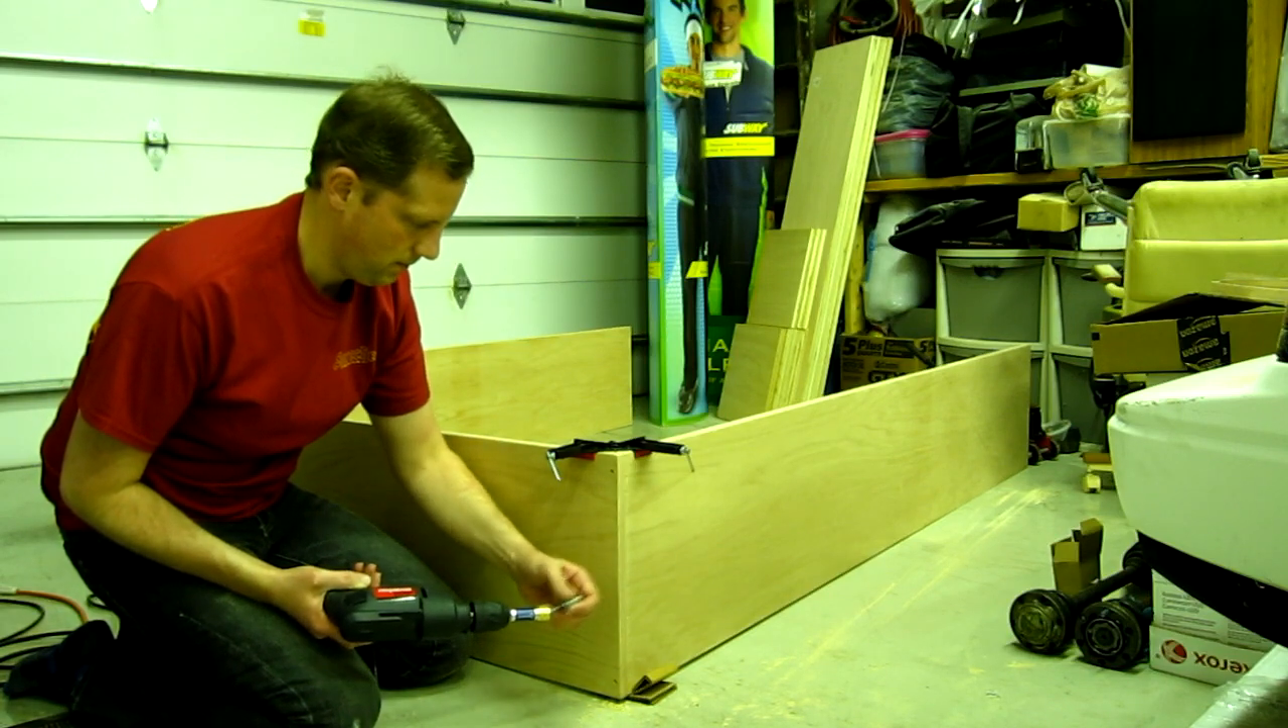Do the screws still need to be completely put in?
Yes.